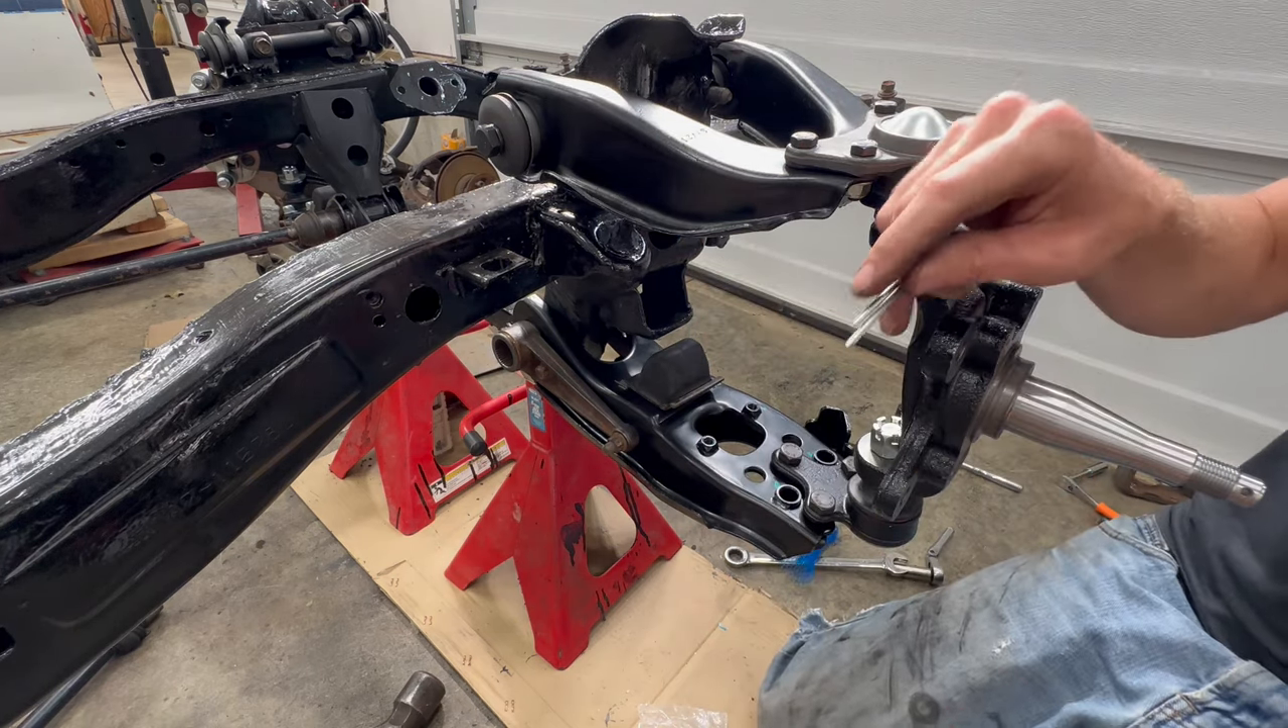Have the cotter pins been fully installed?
No.